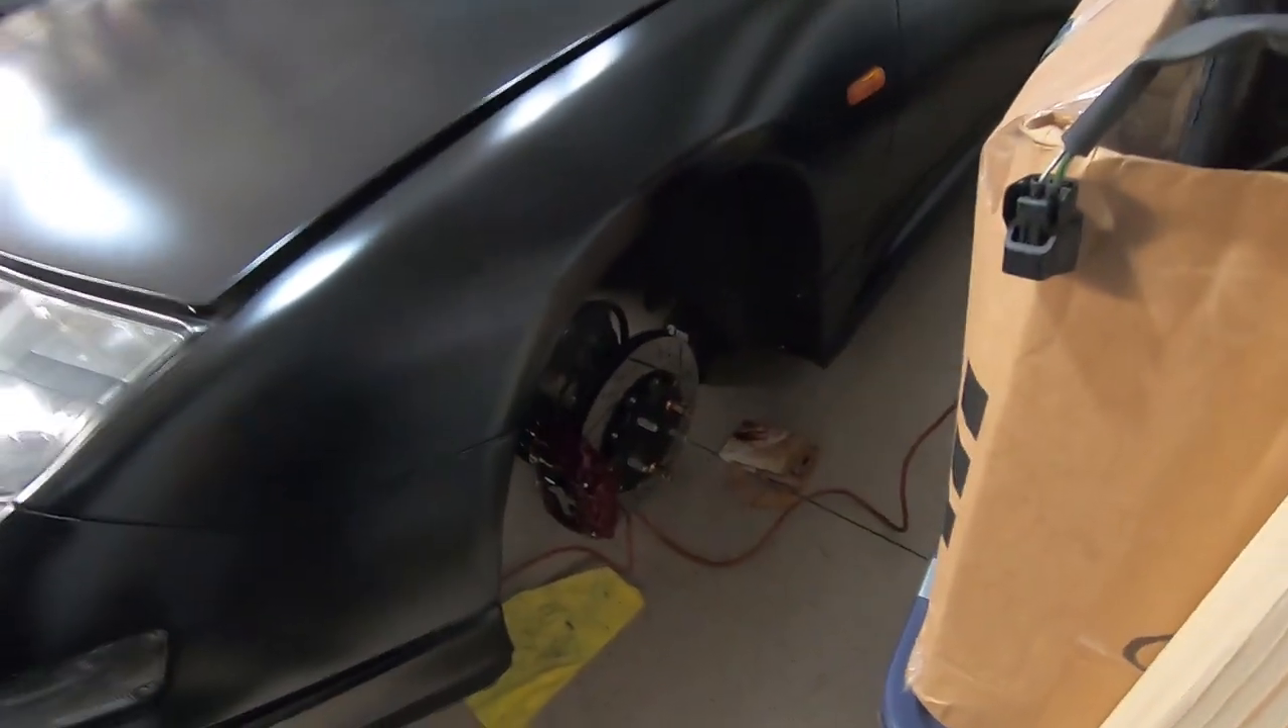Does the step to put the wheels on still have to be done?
Yes.